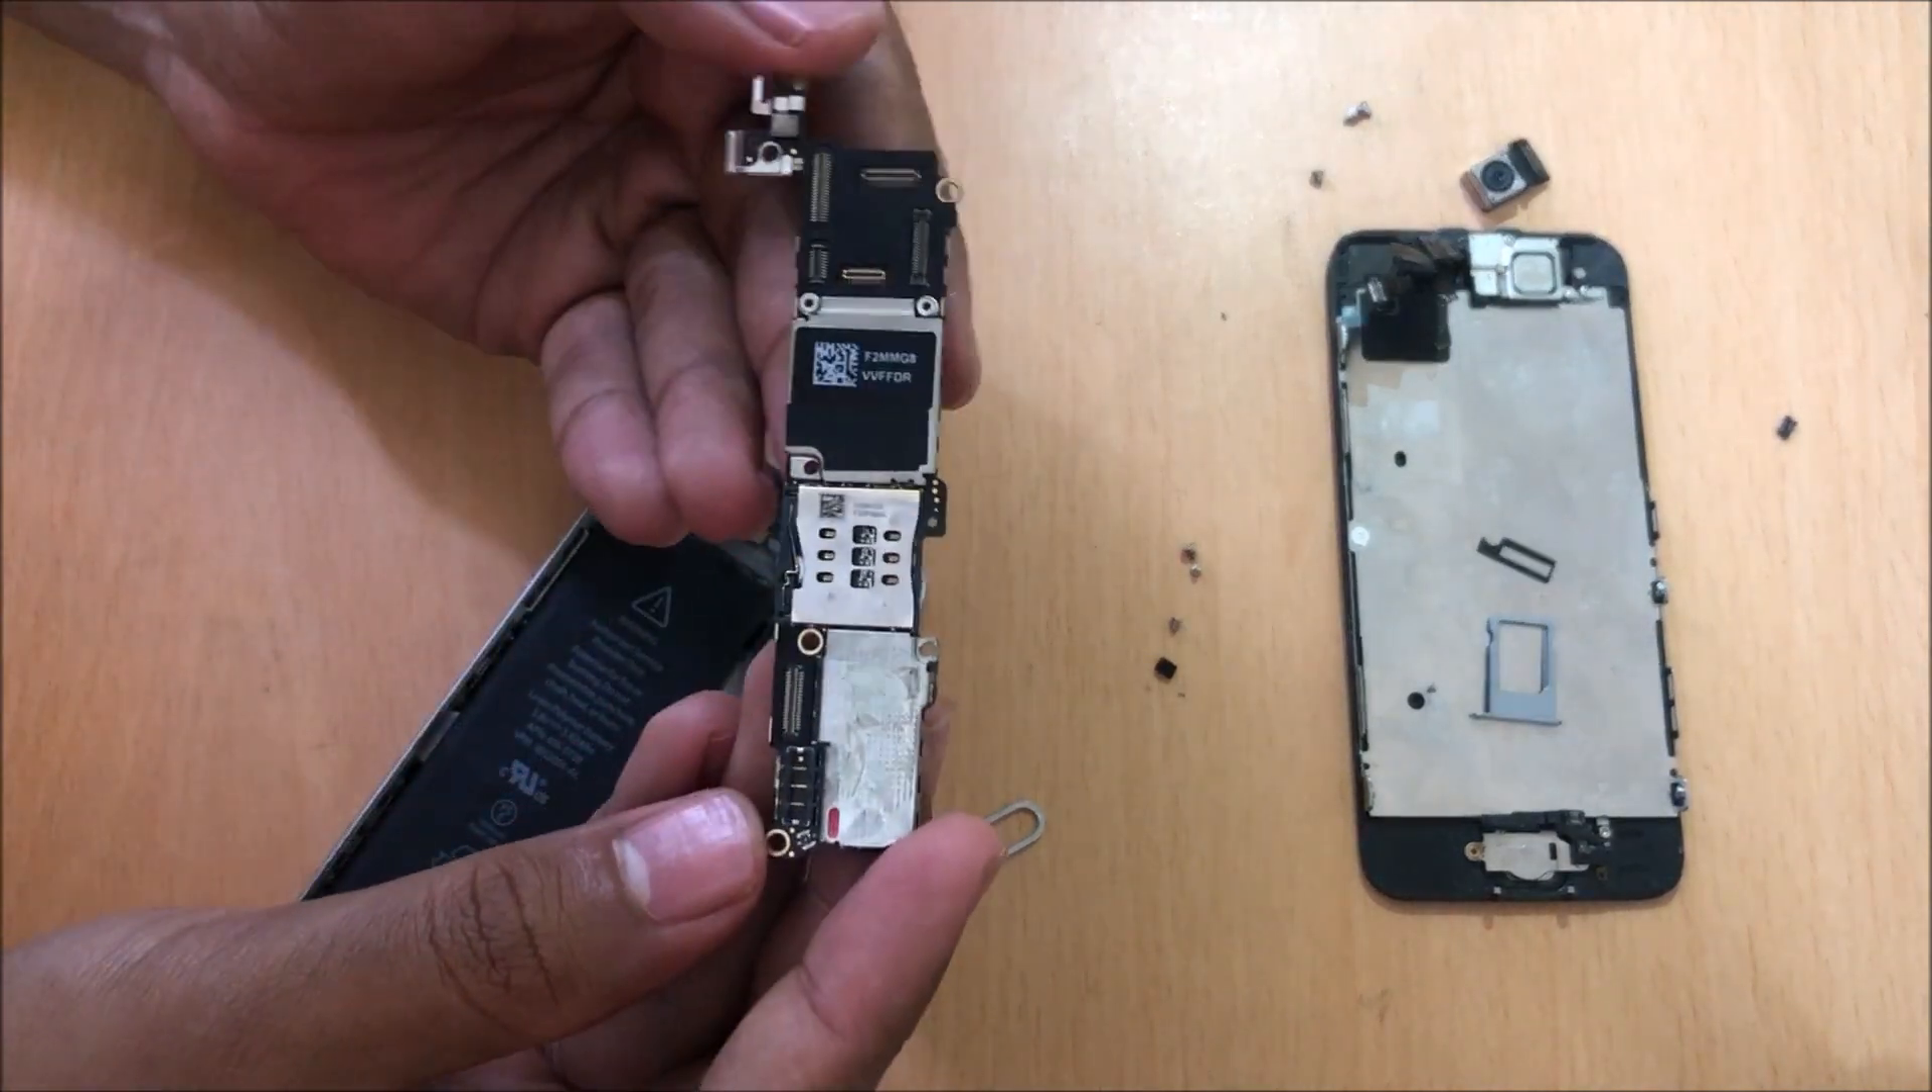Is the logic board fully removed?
Yes.